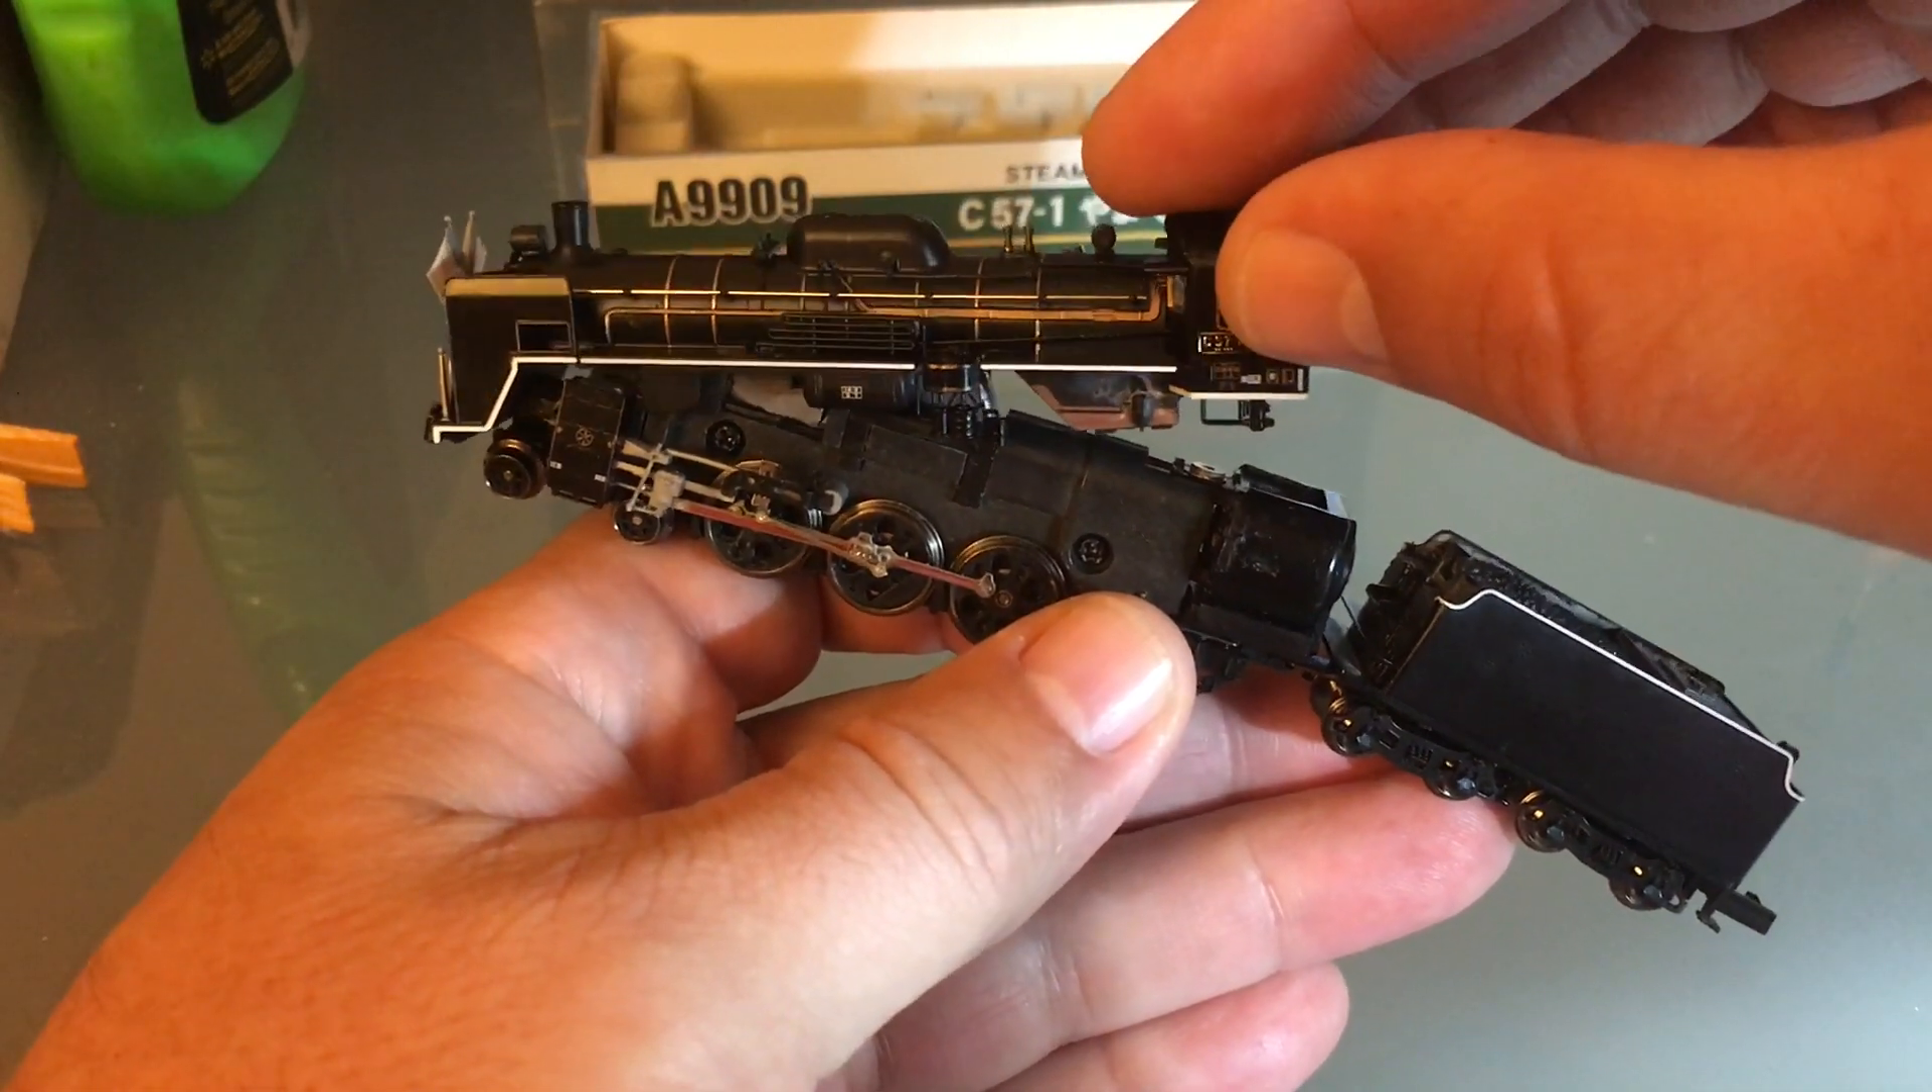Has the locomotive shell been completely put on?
No.